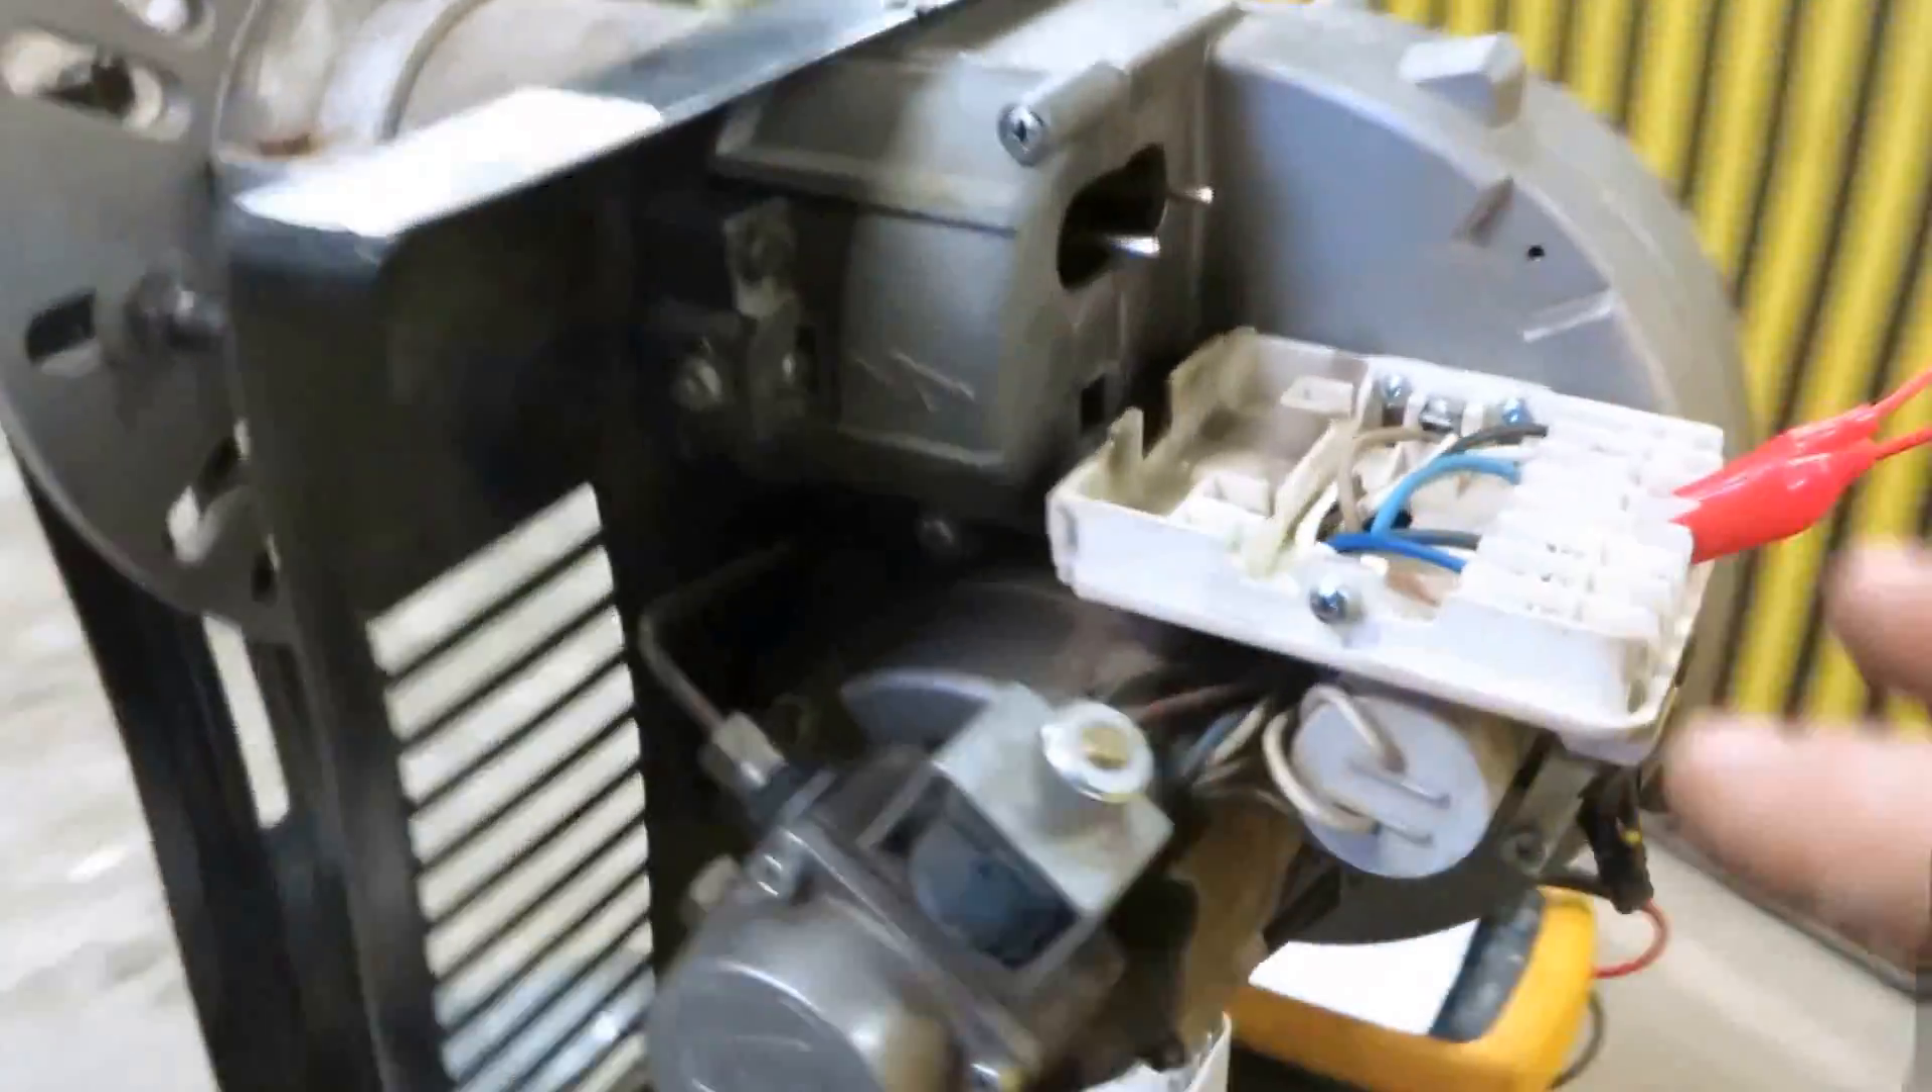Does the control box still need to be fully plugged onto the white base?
Yes.